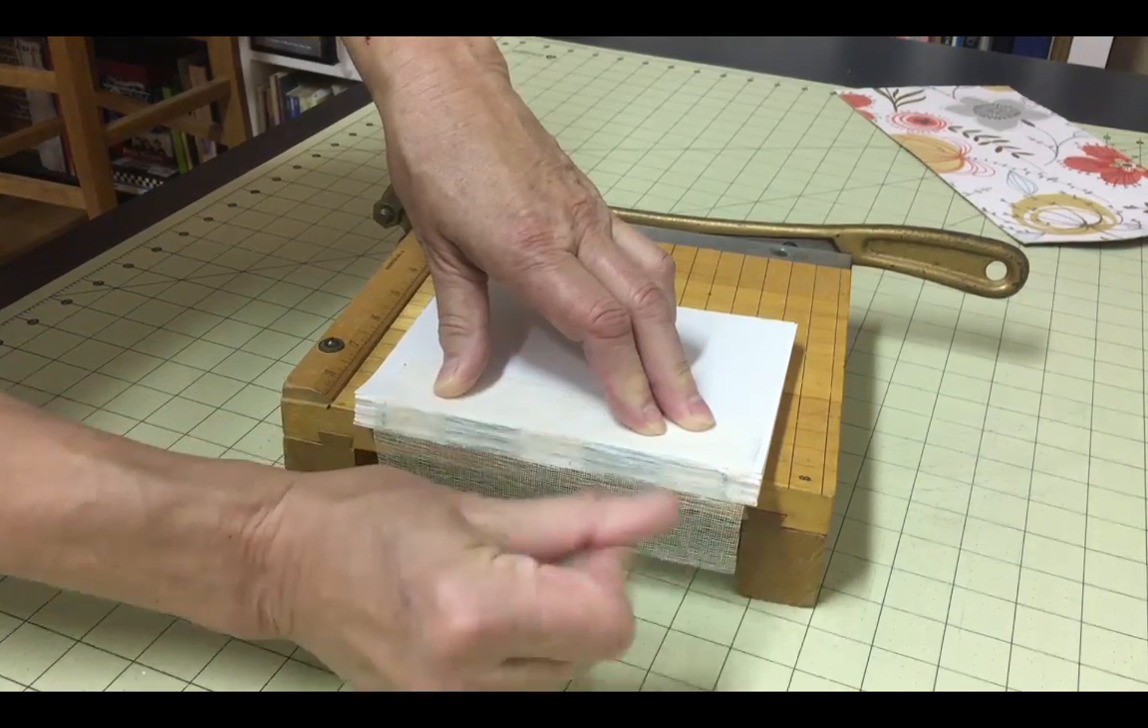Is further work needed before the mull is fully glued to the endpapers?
Yes.